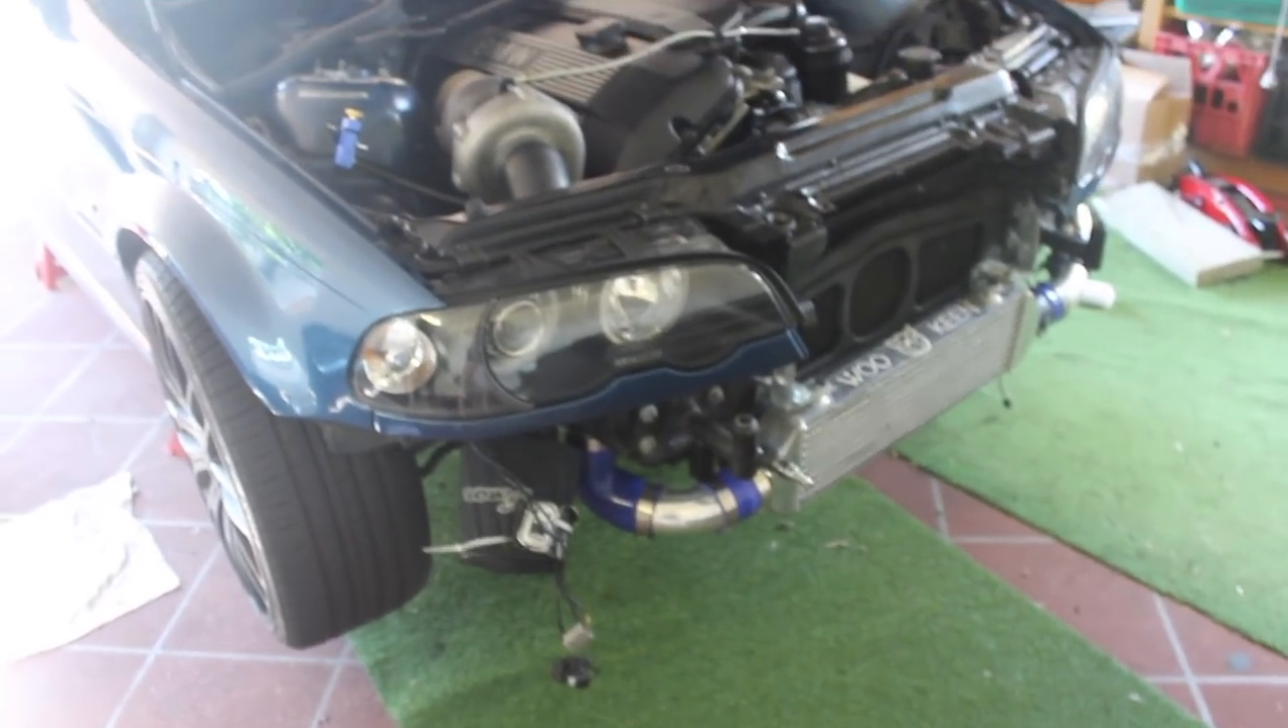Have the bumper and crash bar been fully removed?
Yes.